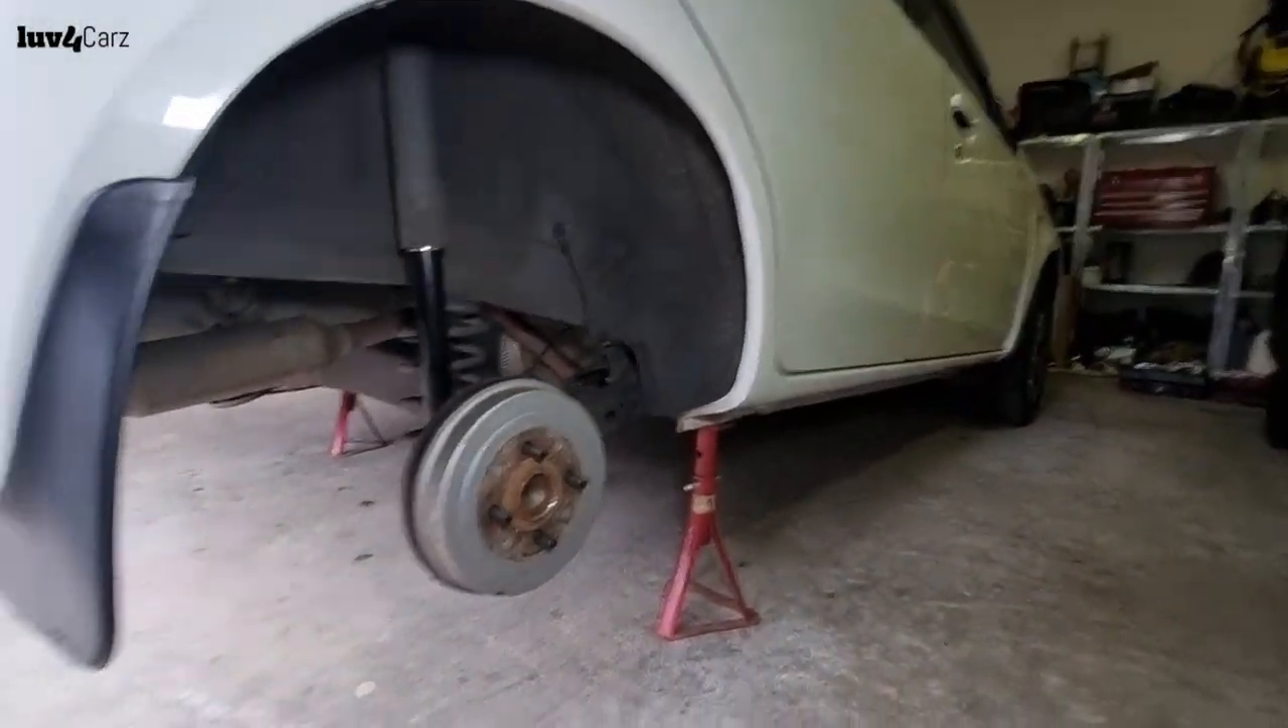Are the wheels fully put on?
No.